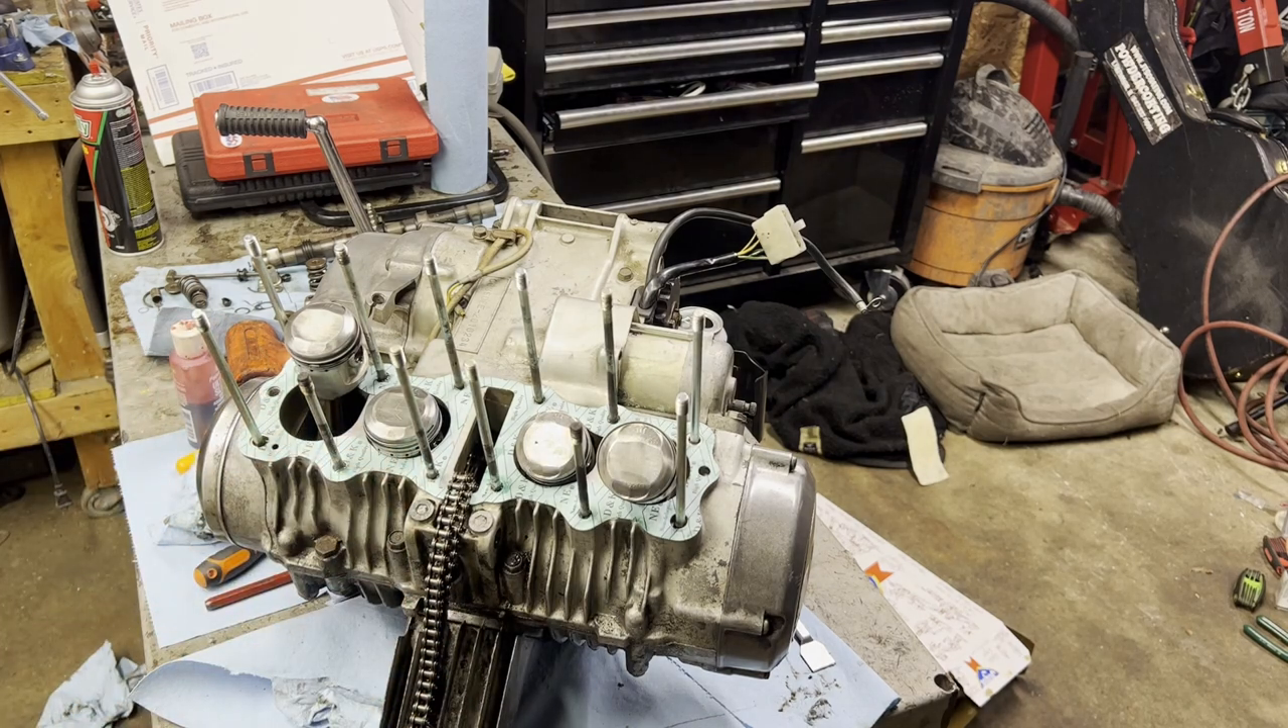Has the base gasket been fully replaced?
Yes.